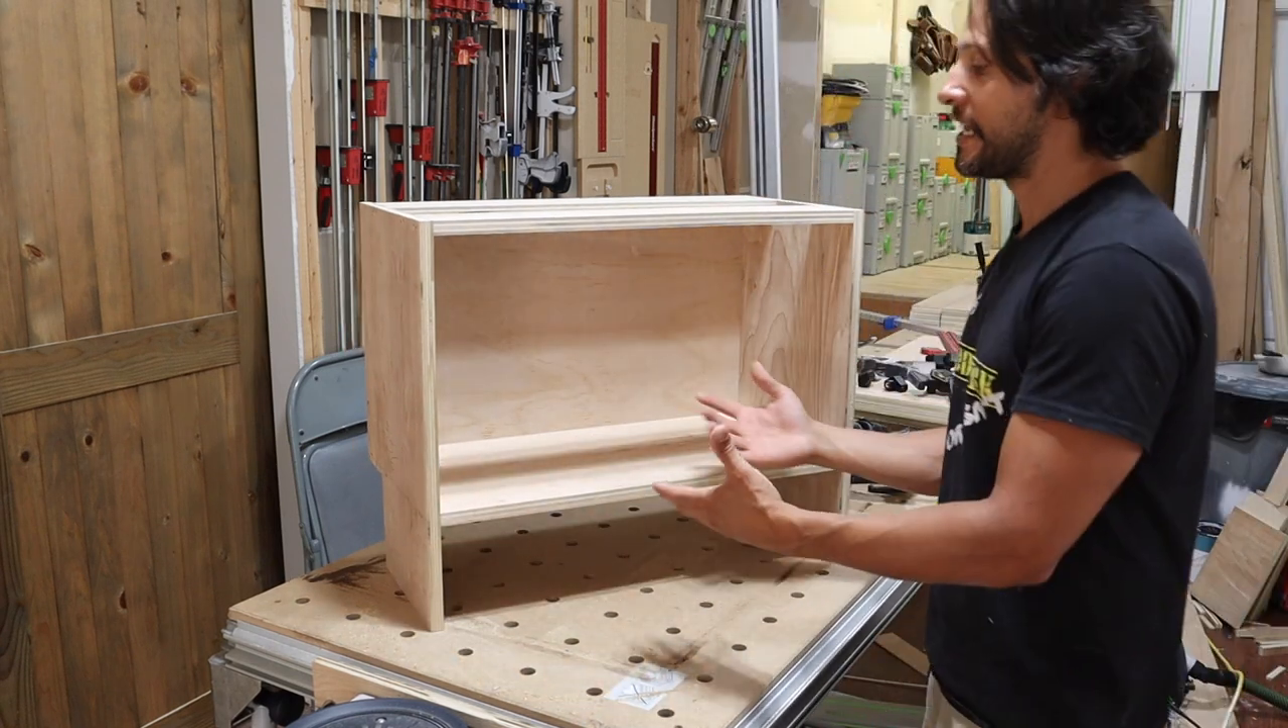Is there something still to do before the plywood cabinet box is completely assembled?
No.